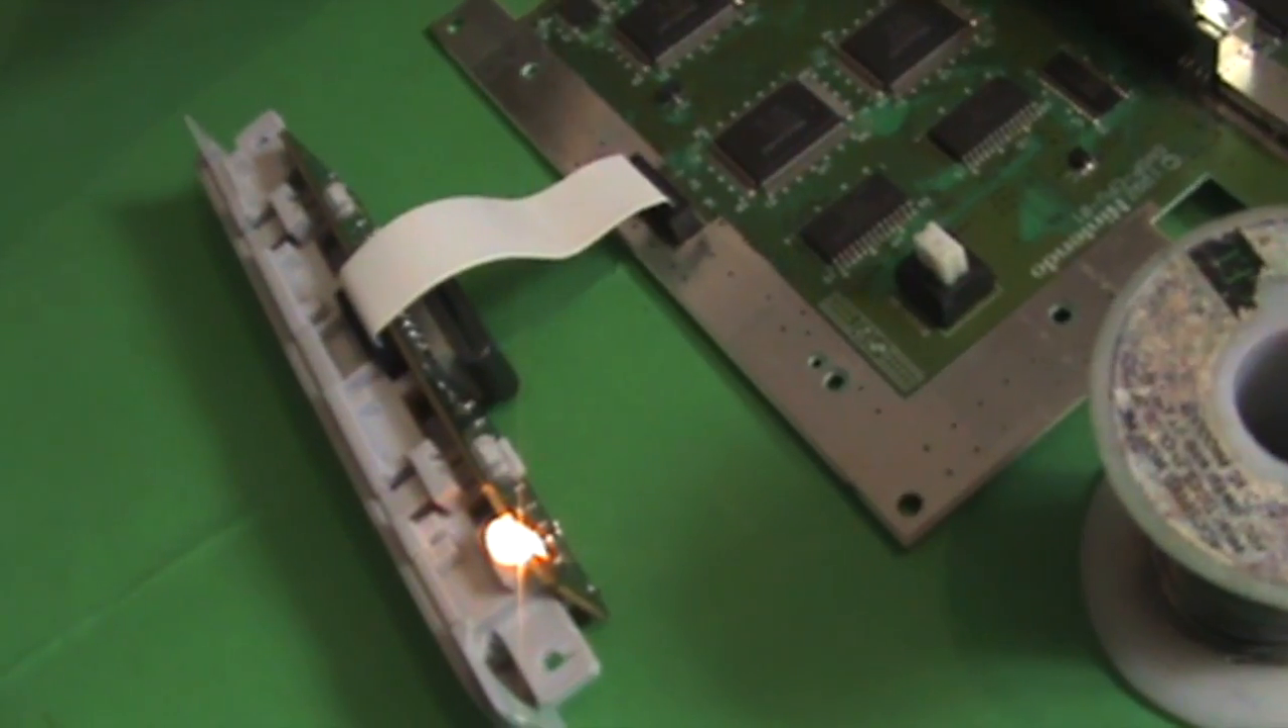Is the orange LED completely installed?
Yes.